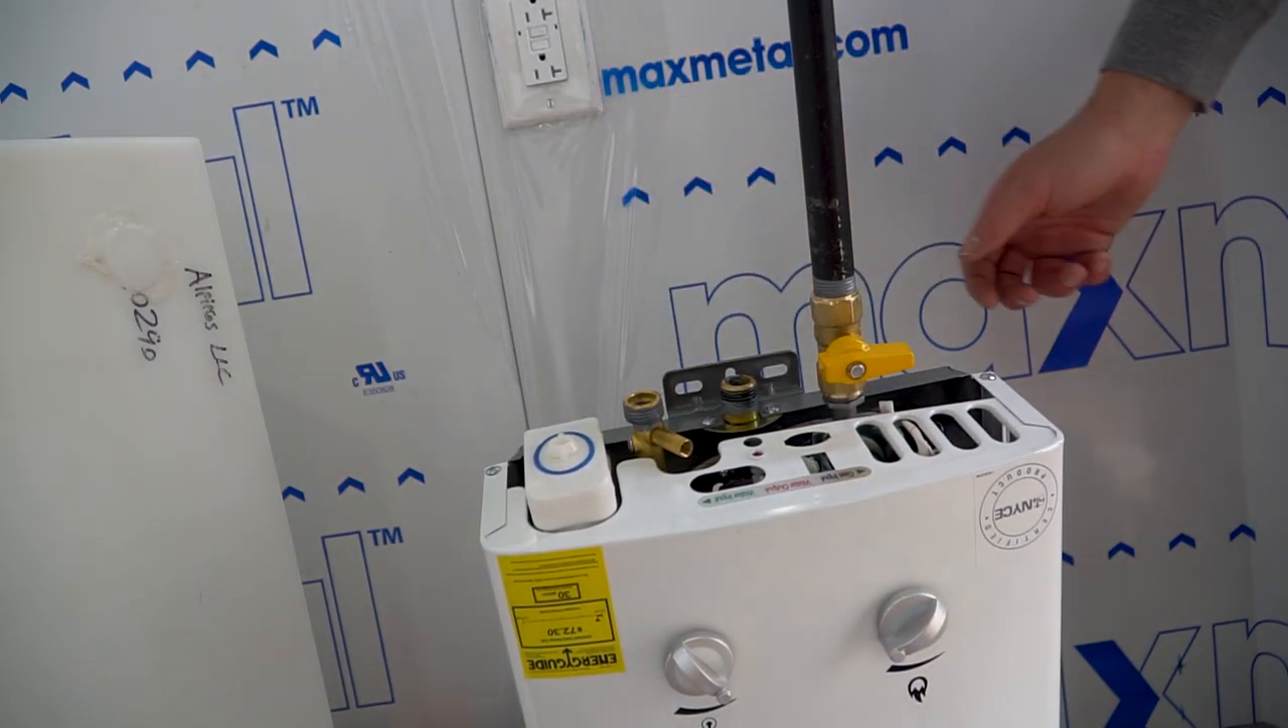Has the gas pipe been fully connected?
Yes.